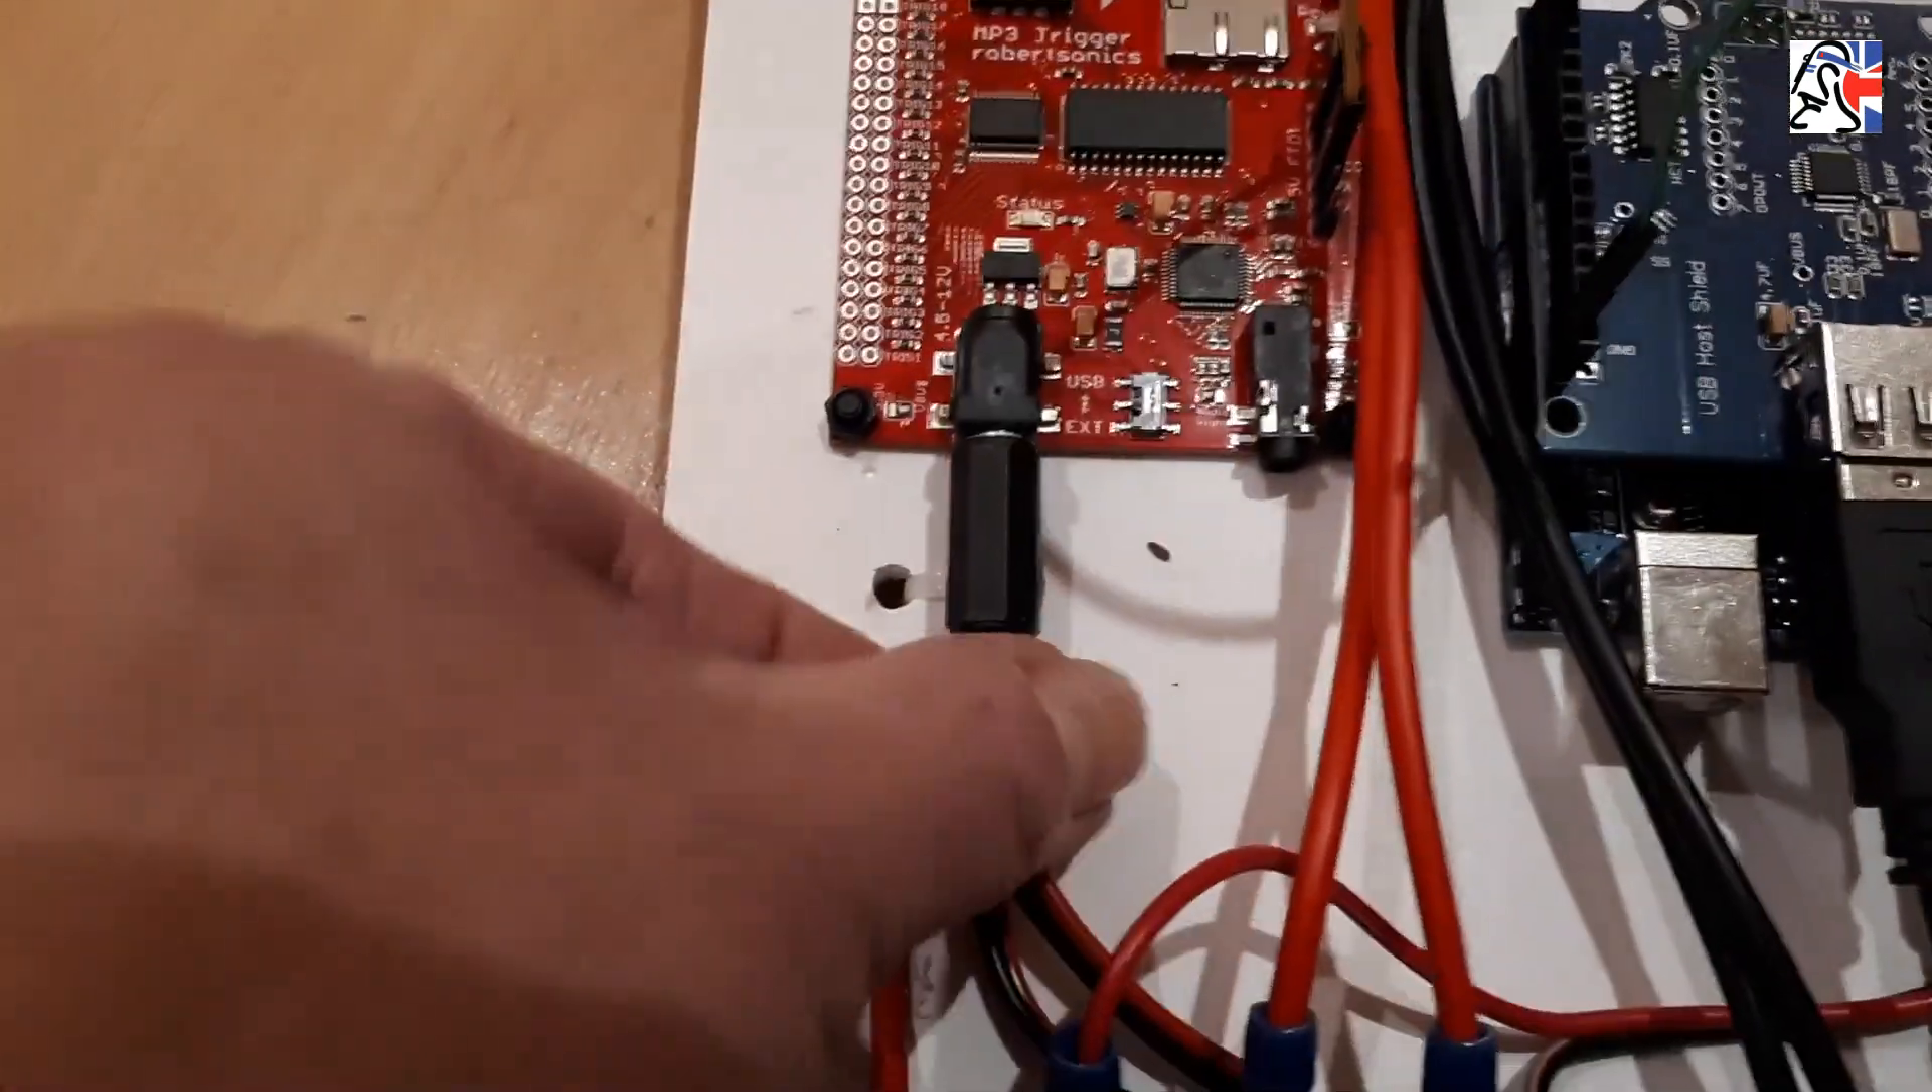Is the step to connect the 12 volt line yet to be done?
No.